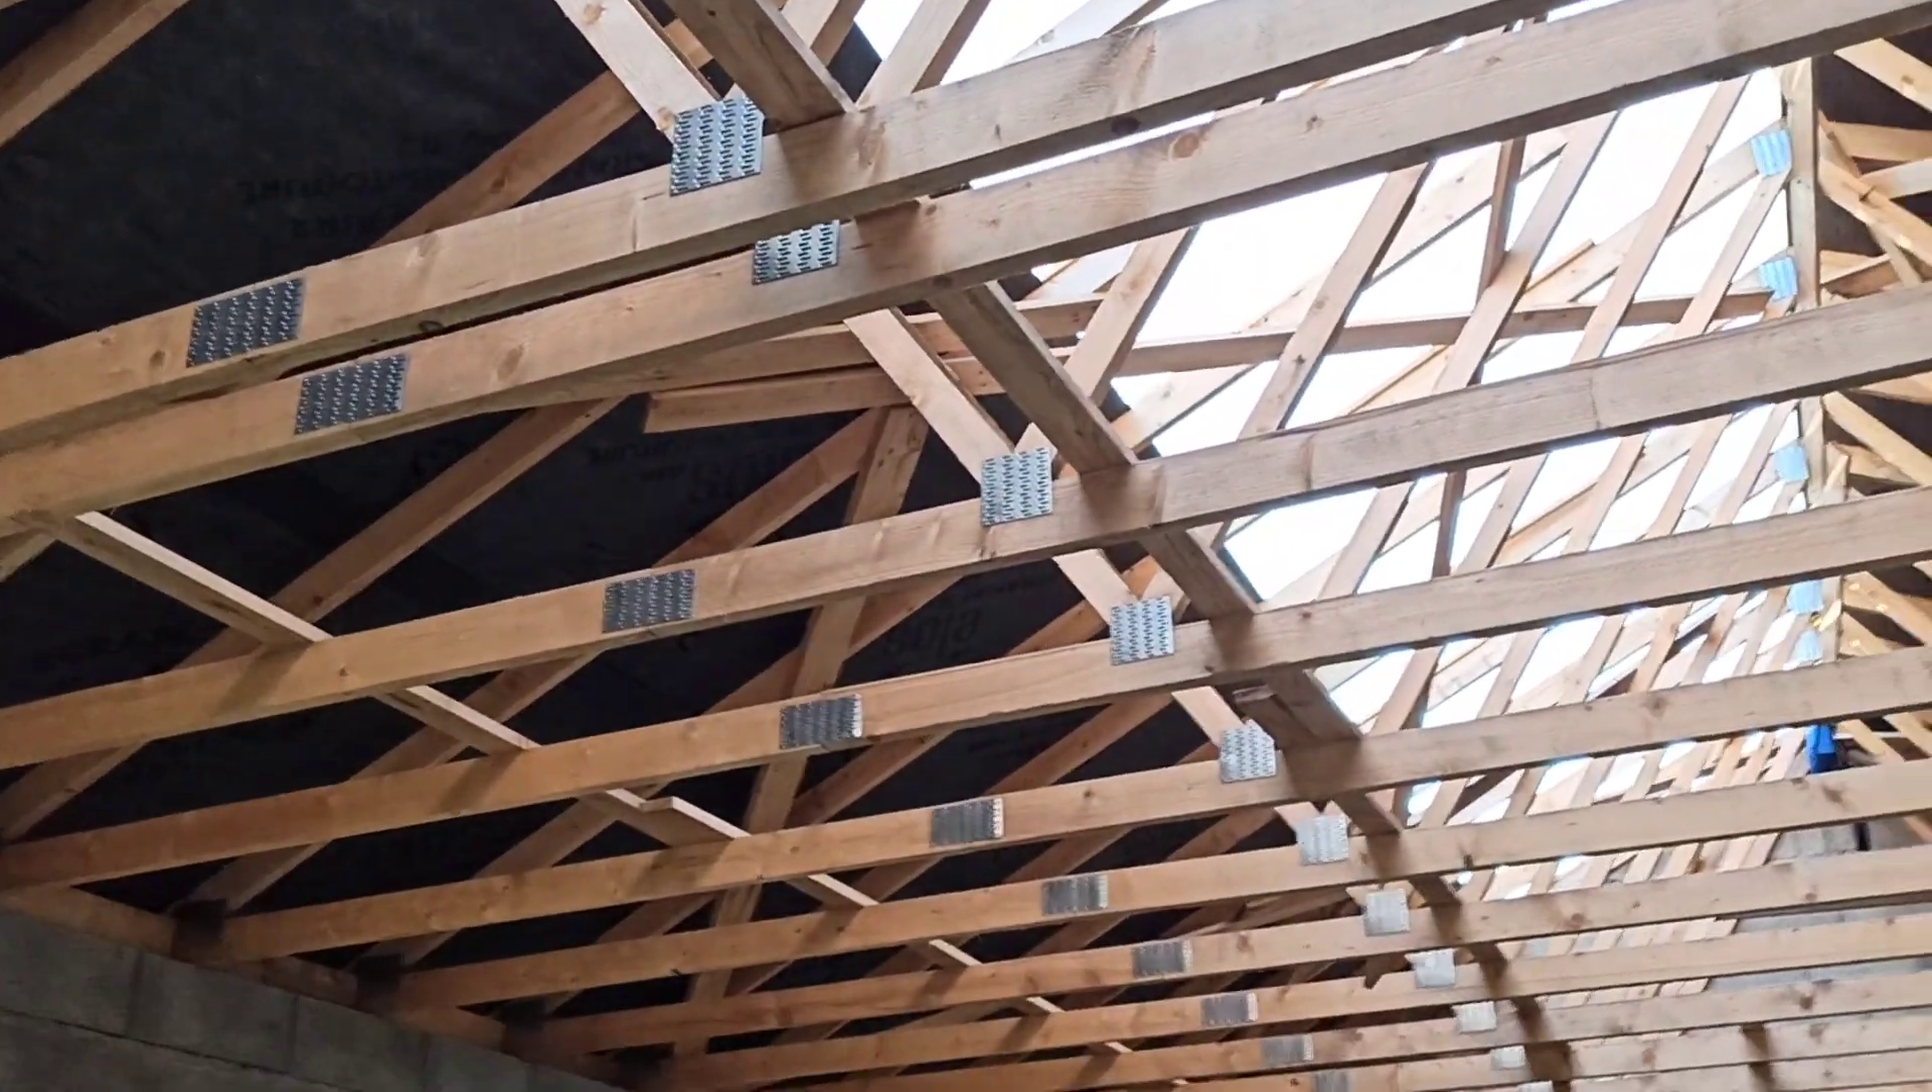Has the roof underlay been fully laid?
No.